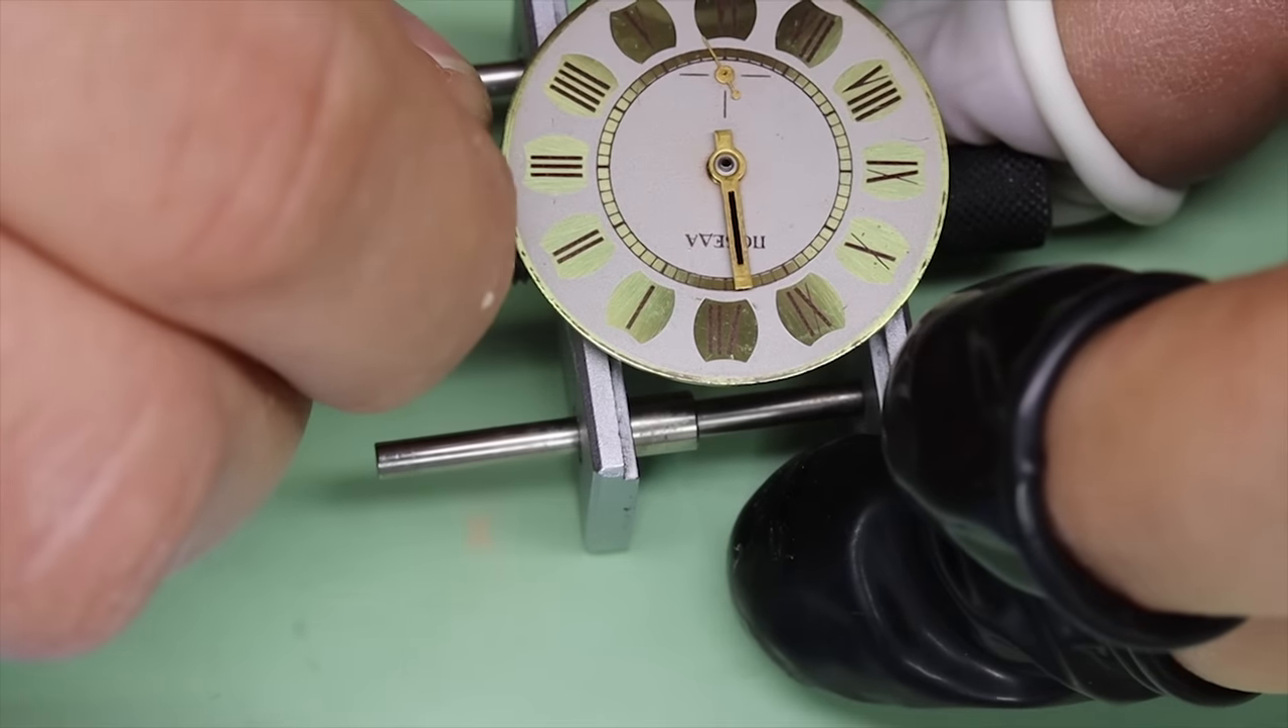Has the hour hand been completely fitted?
Yes.